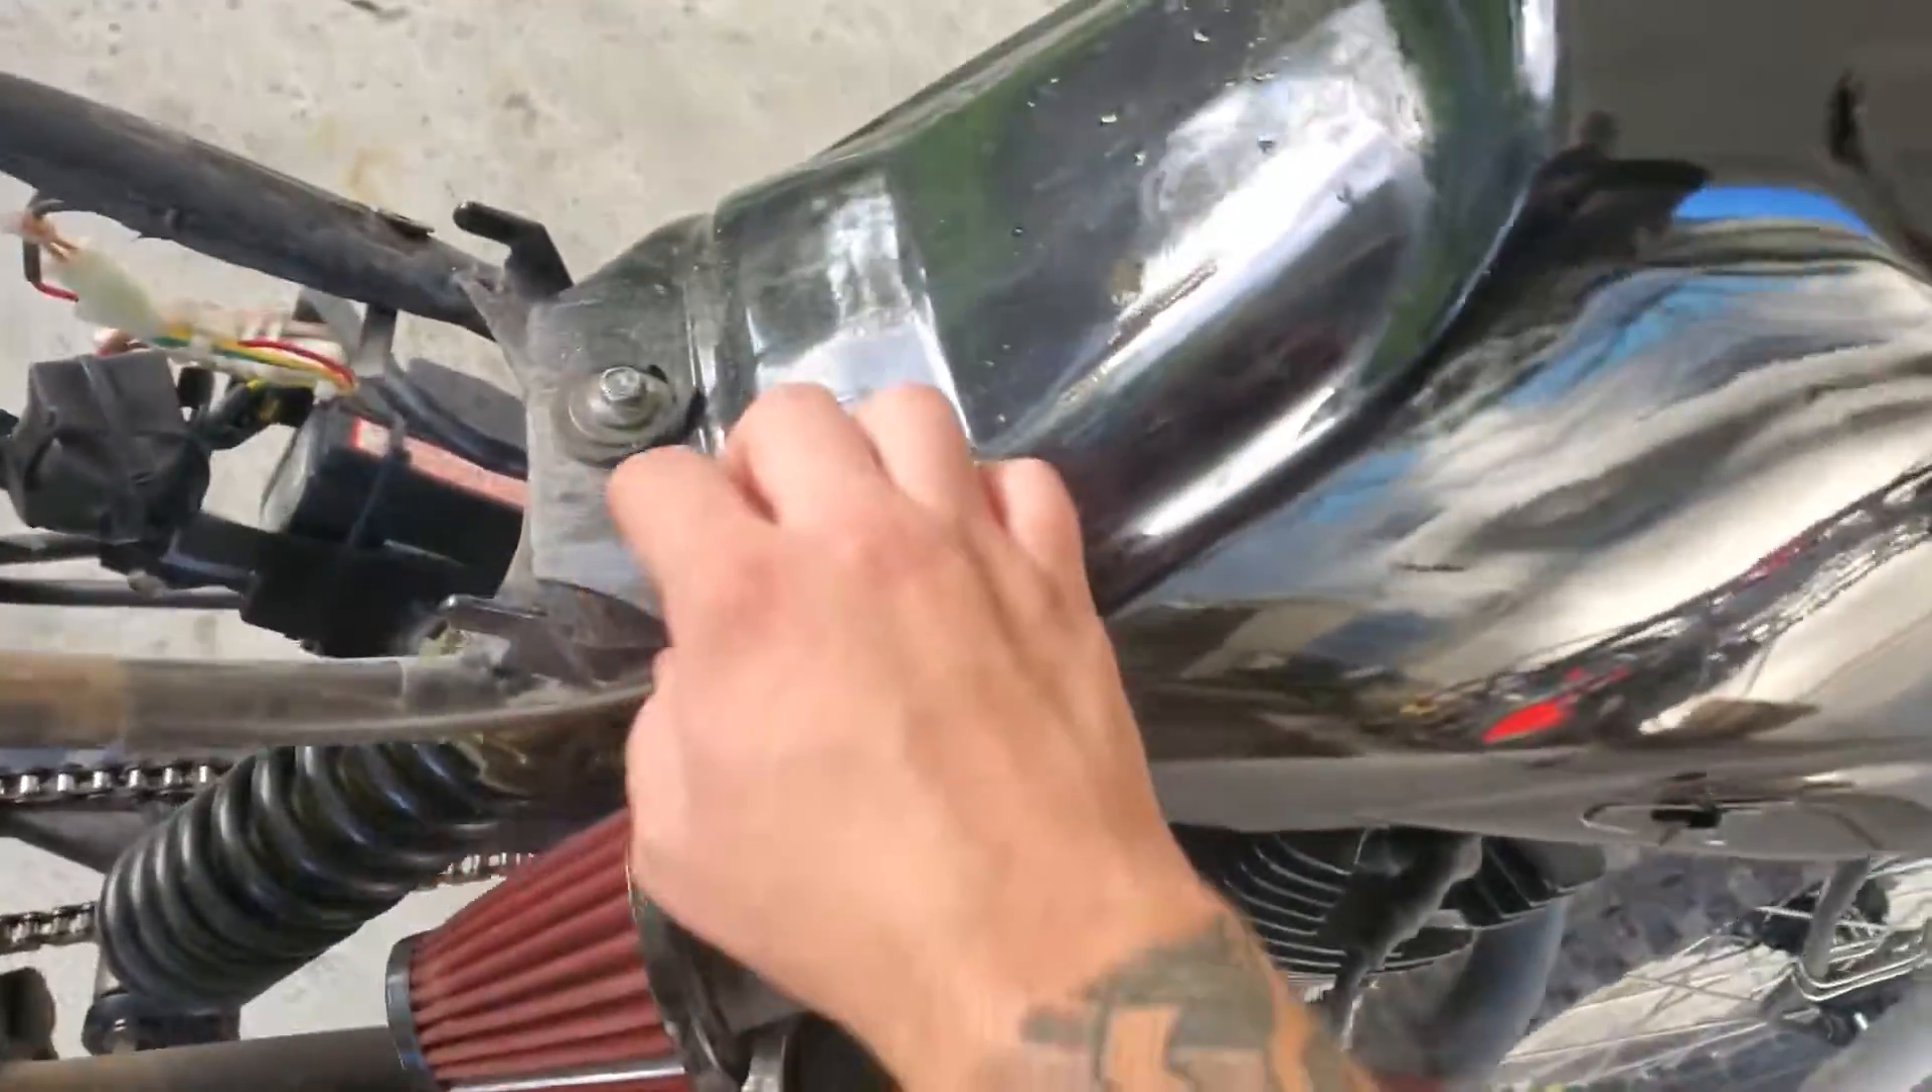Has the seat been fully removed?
Yes.